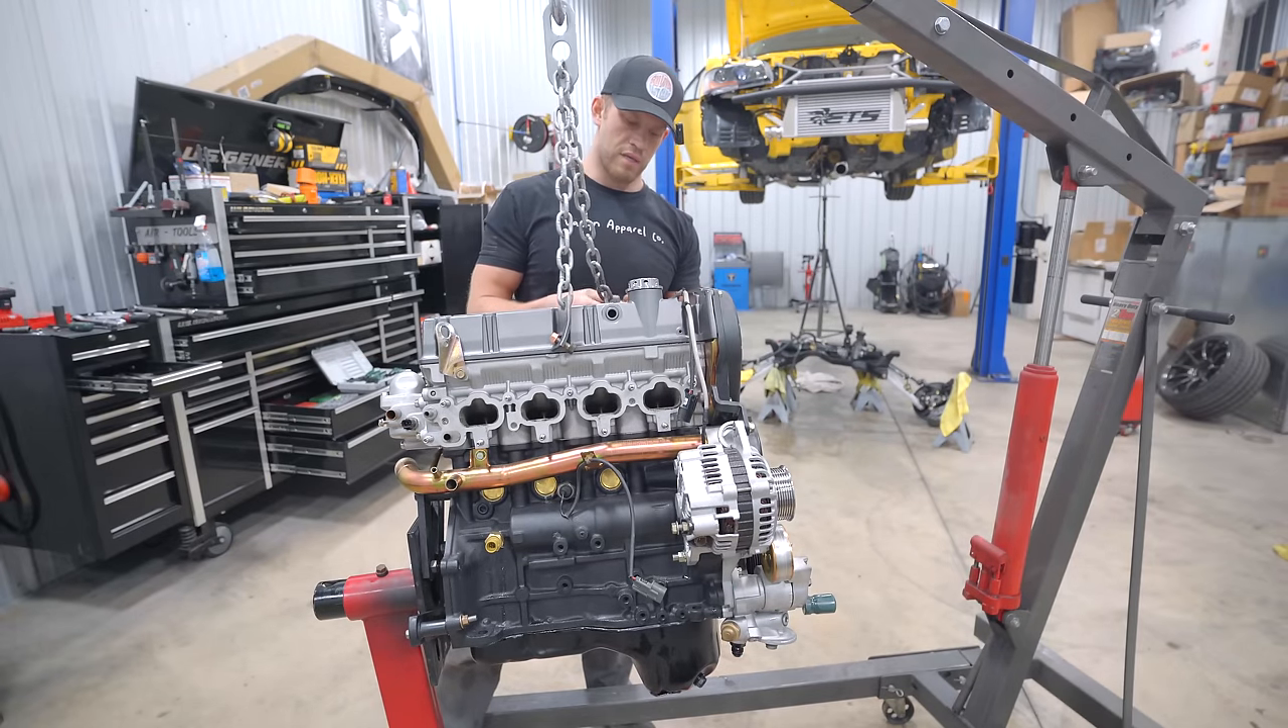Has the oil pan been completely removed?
No.